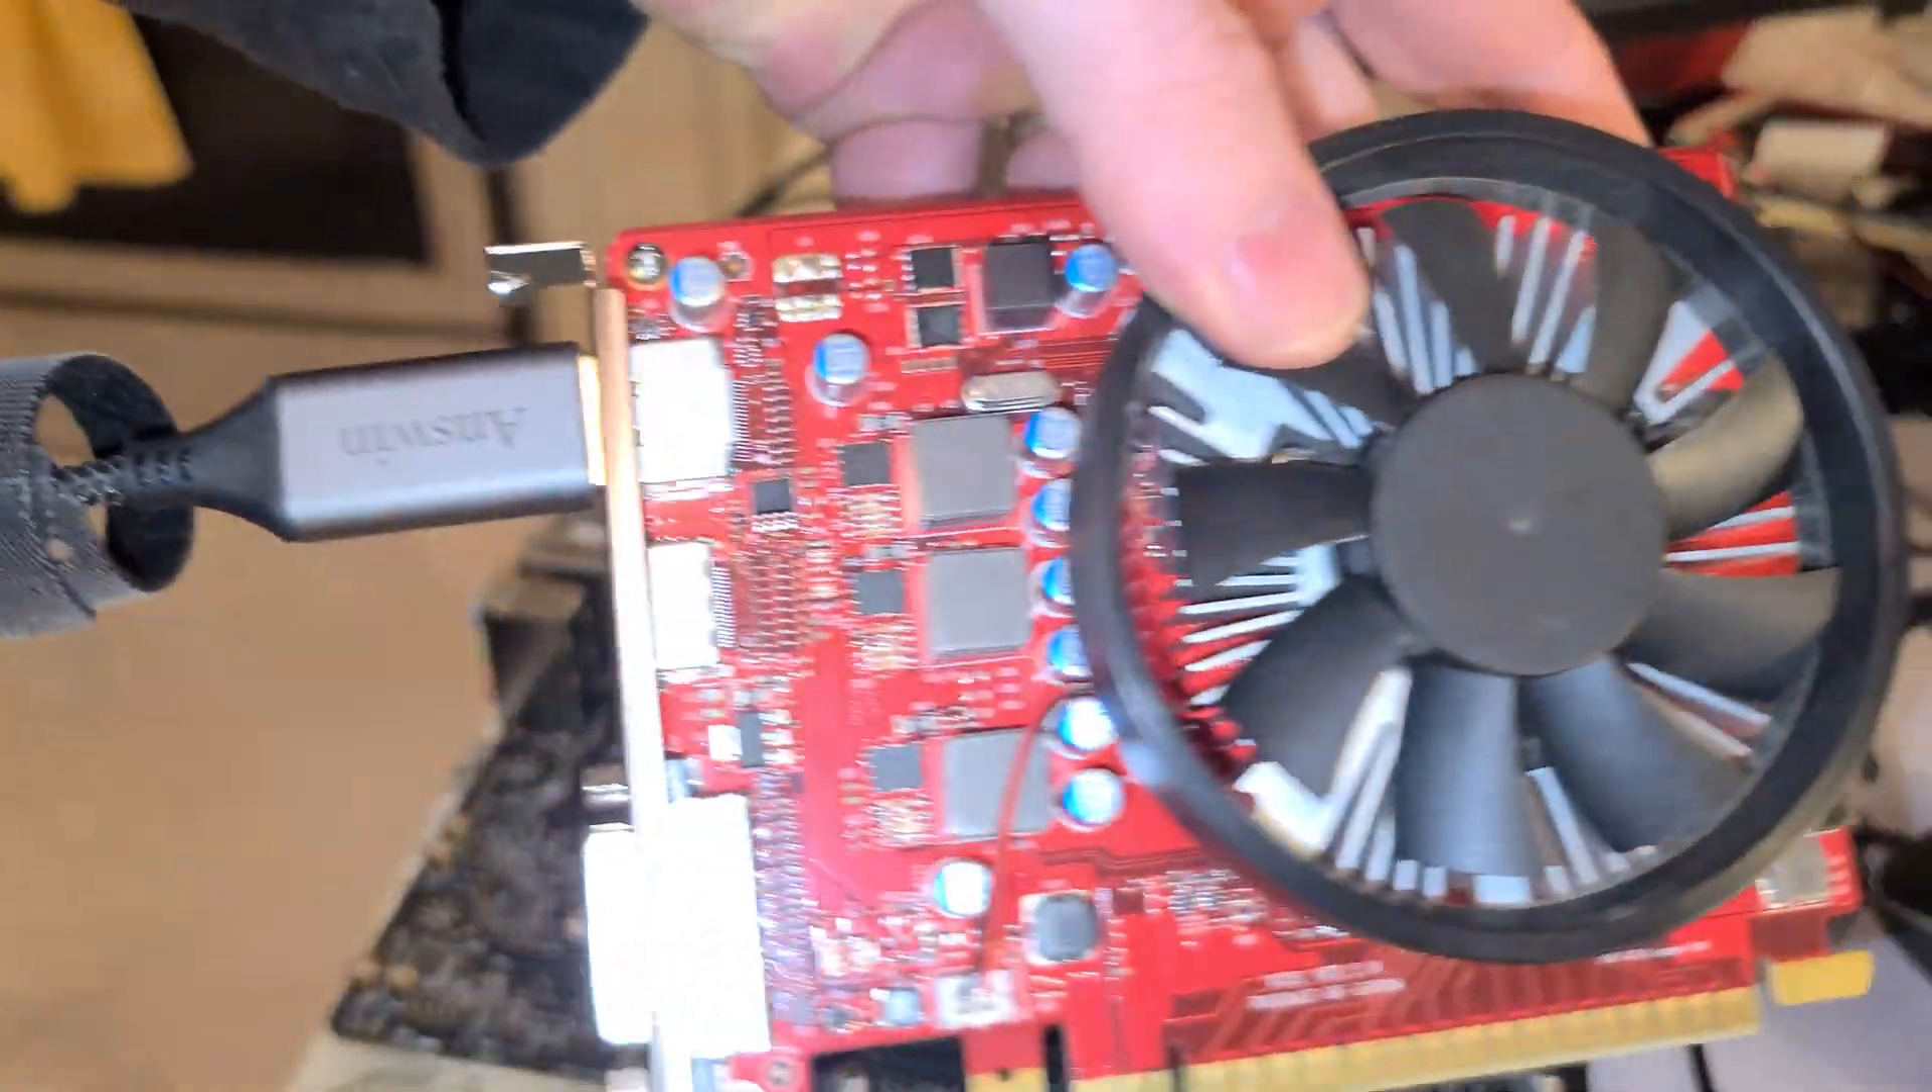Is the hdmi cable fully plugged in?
Yes.